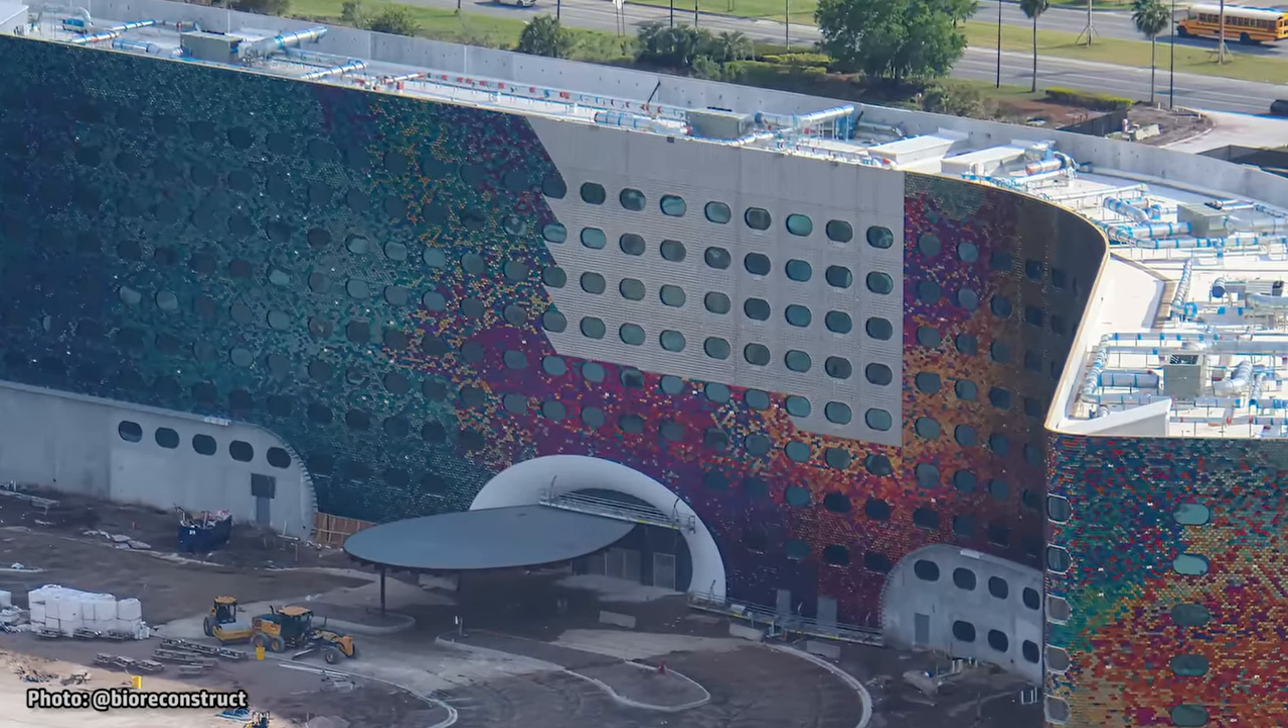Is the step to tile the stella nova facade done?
No.